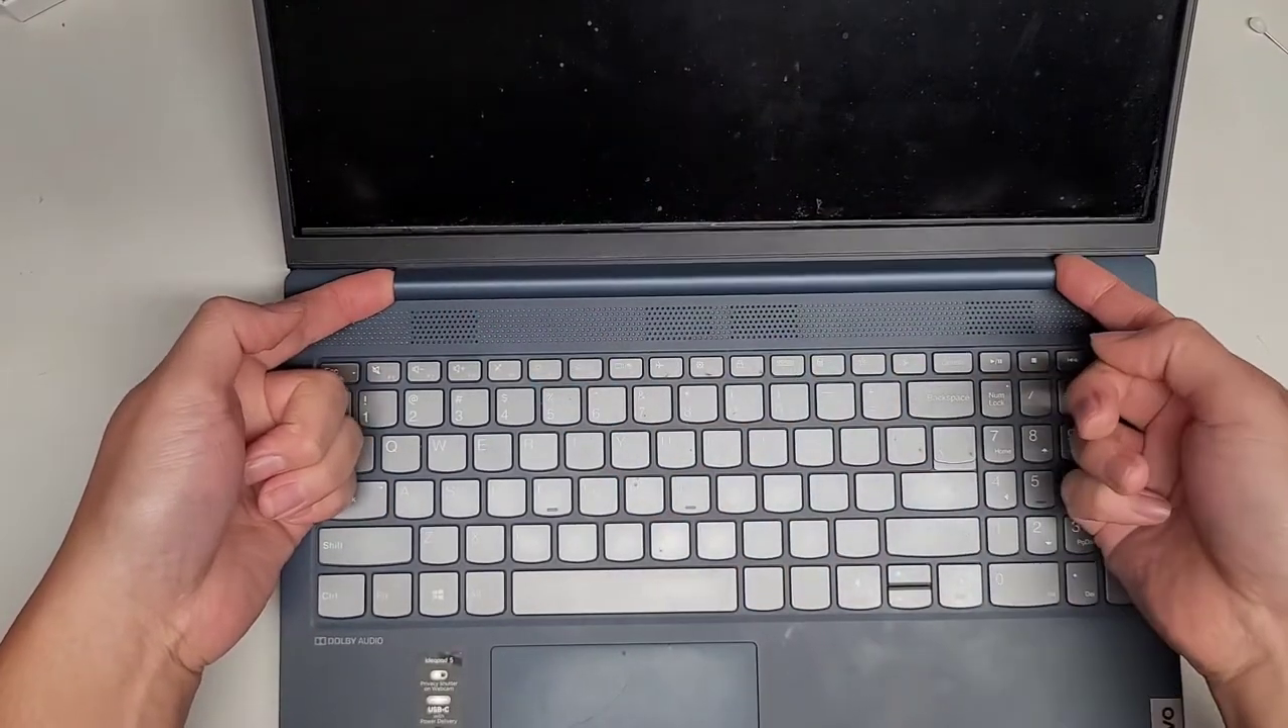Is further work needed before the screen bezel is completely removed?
Yes.